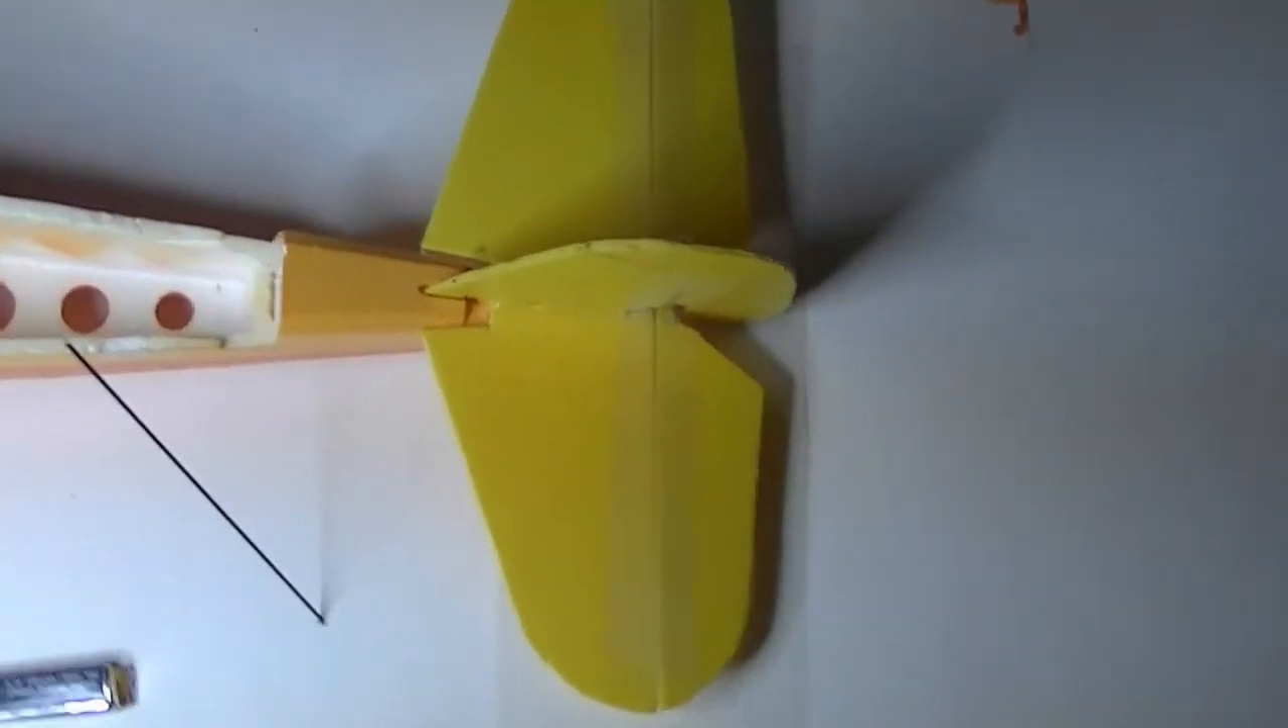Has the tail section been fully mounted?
Yes.